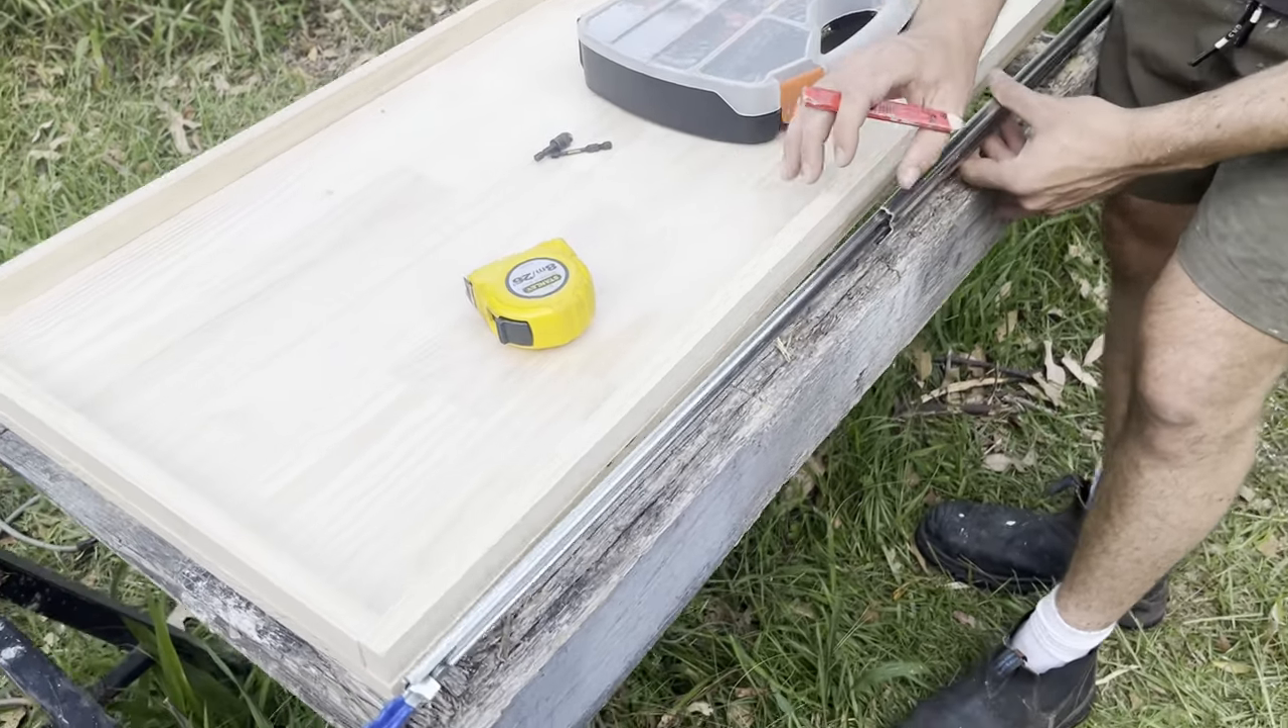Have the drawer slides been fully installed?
No.